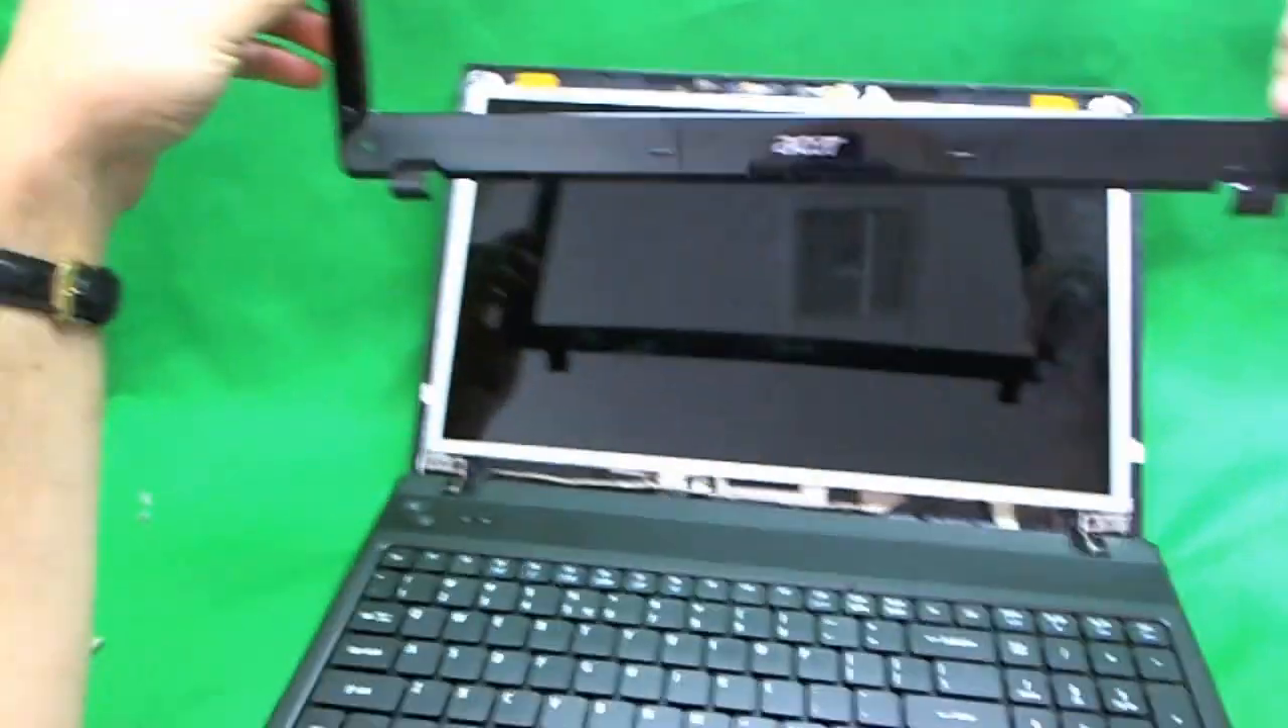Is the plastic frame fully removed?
Yes.